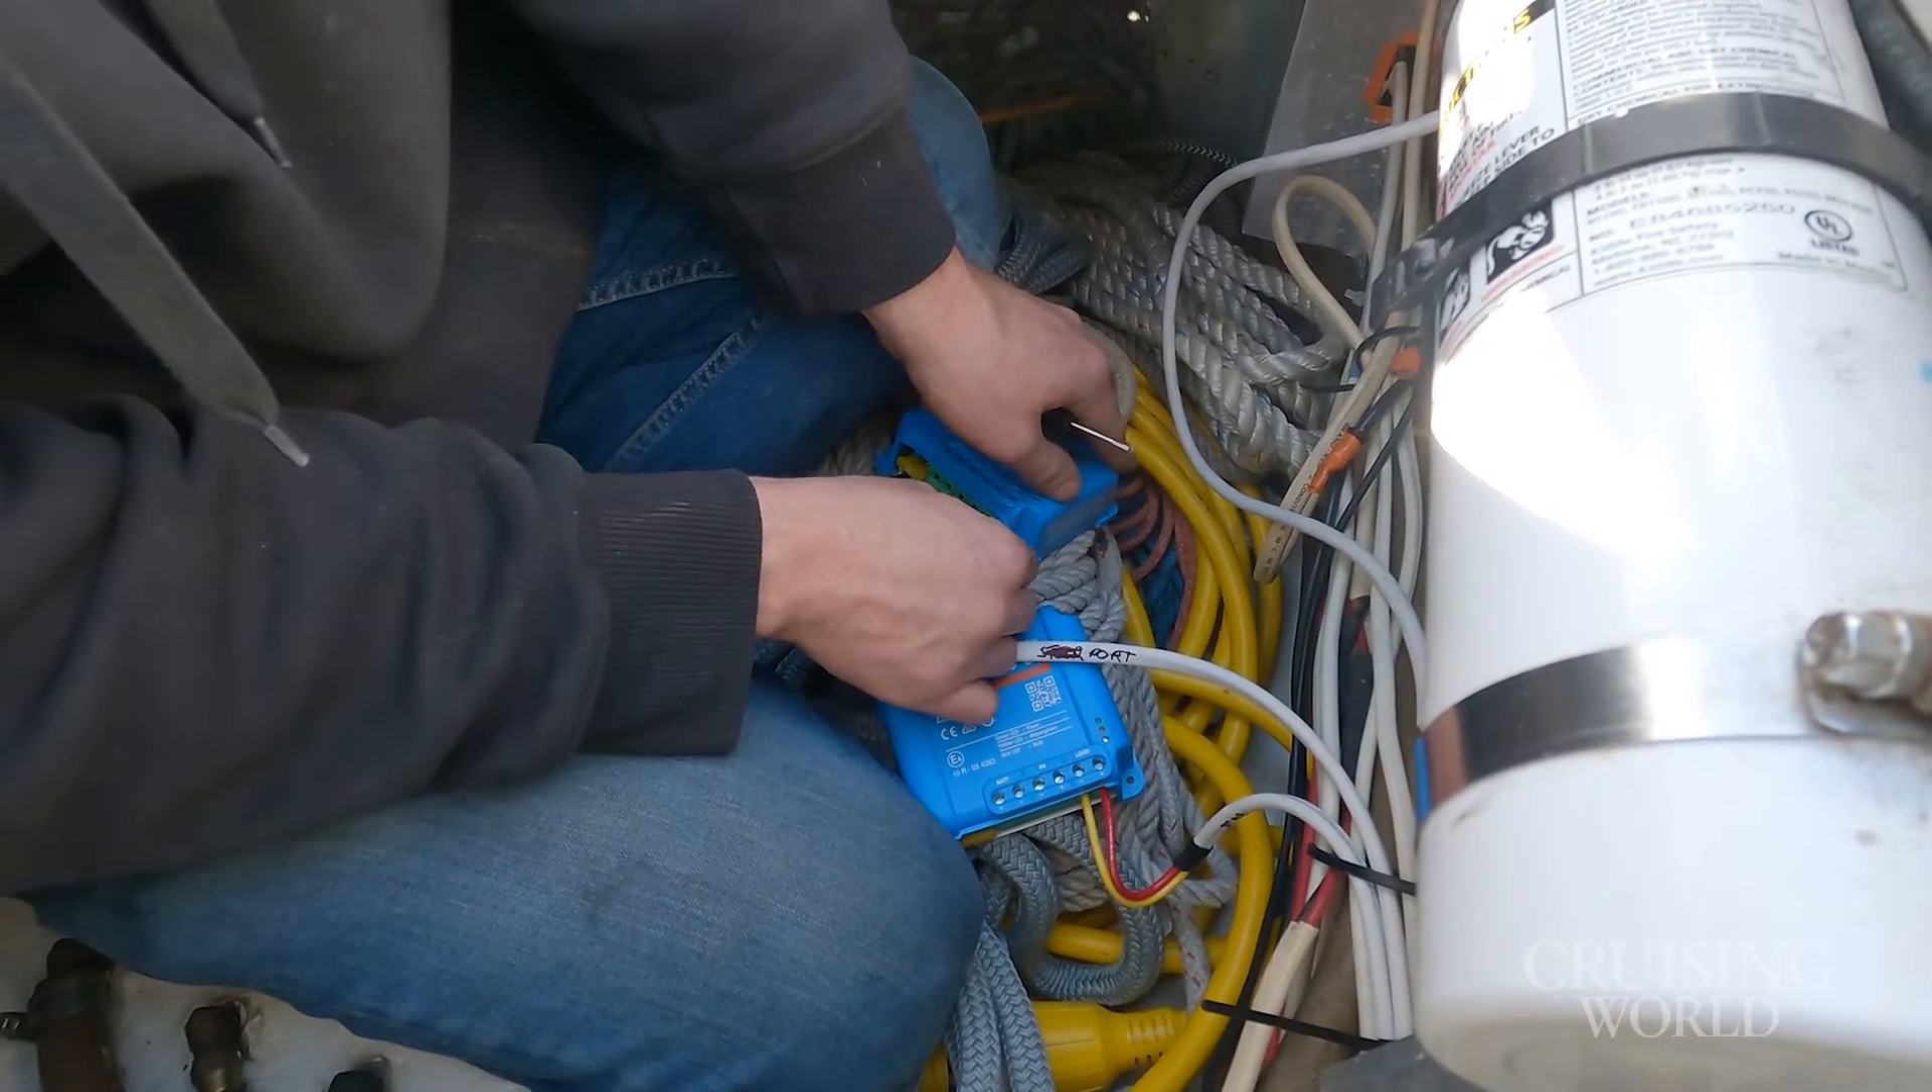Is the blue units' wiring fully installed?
No.